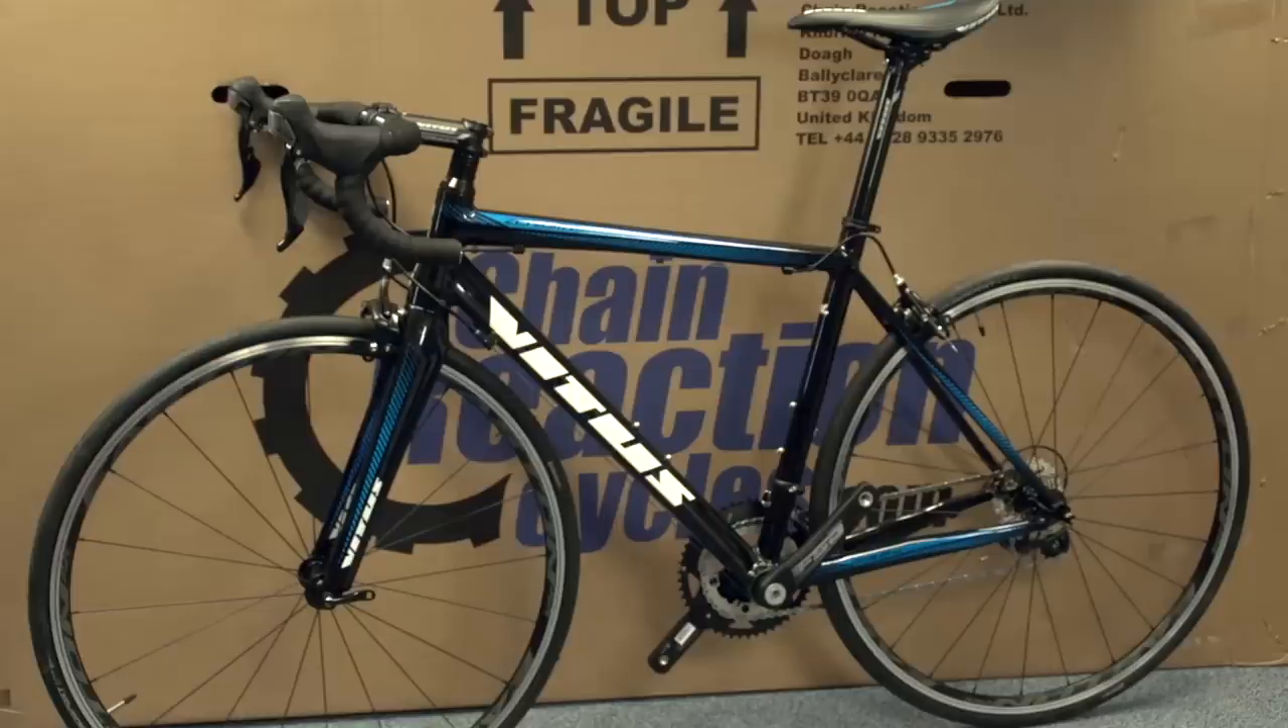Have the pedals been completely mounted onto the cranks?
No.